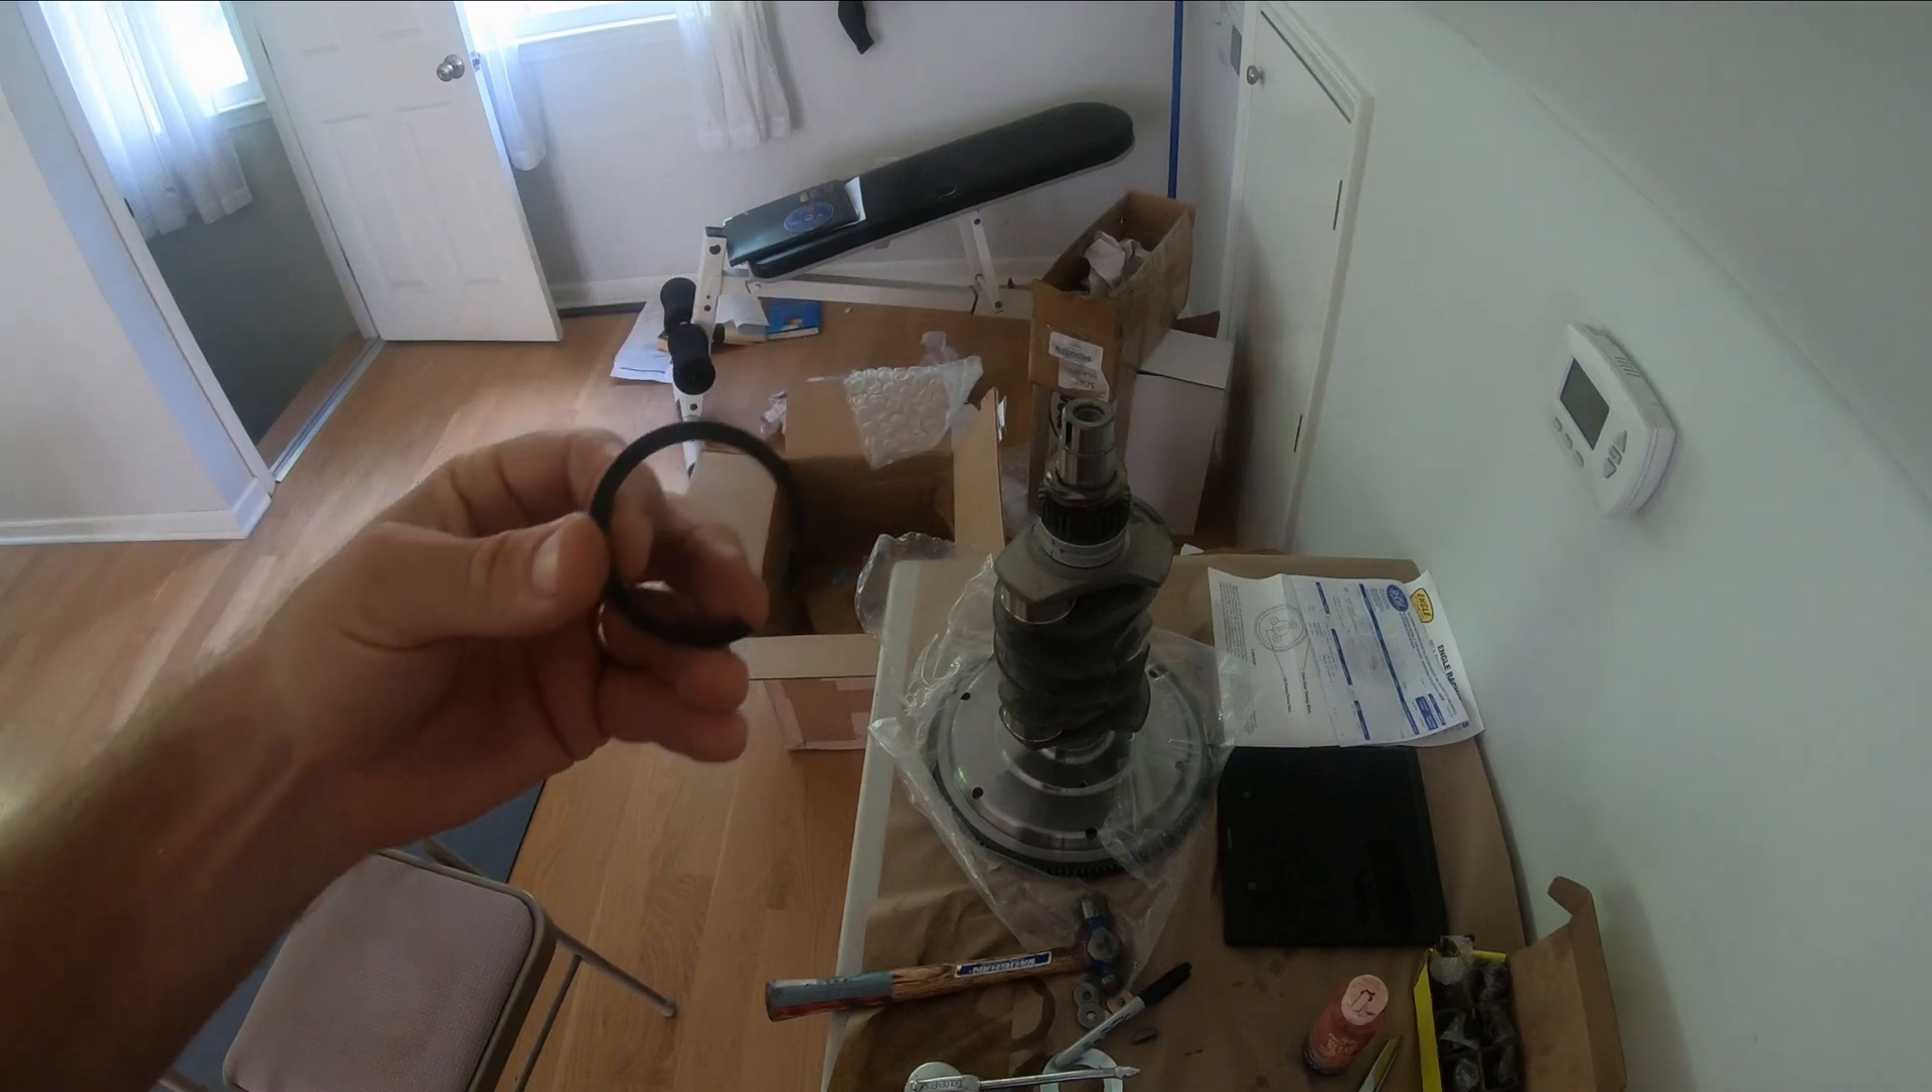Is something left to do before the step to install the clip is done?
Yes.